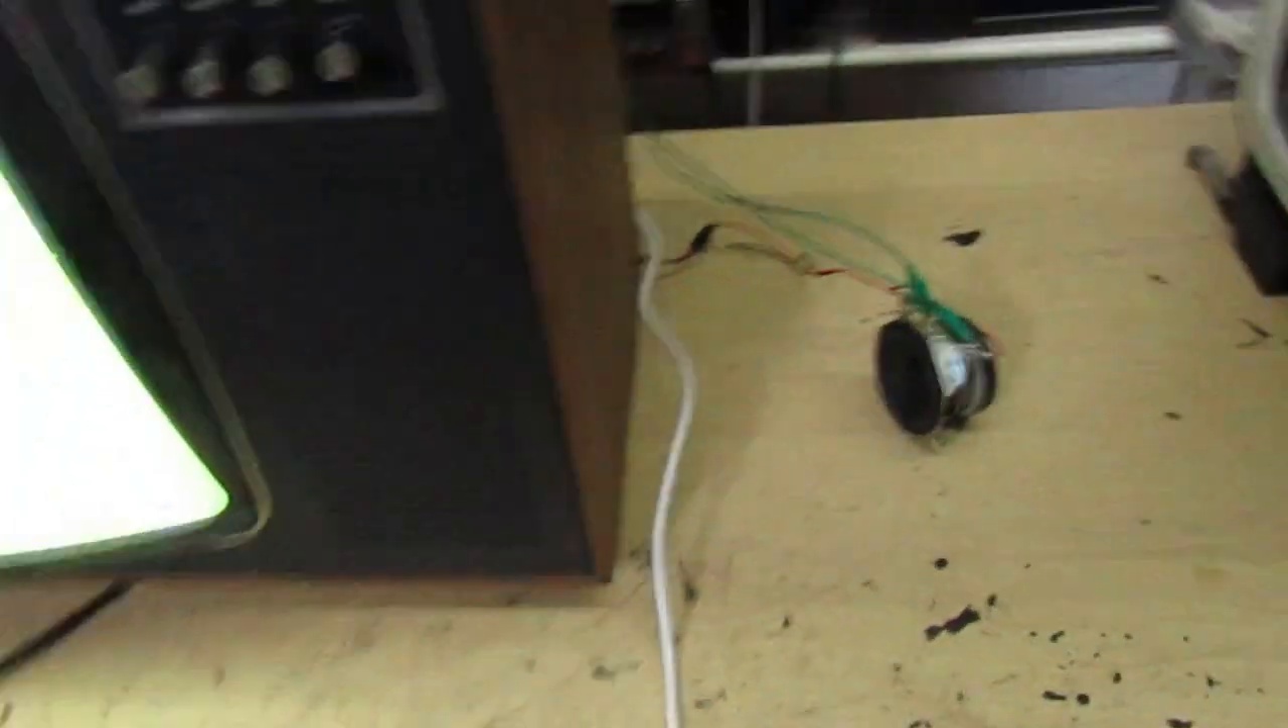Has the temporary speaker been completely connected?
Yes.